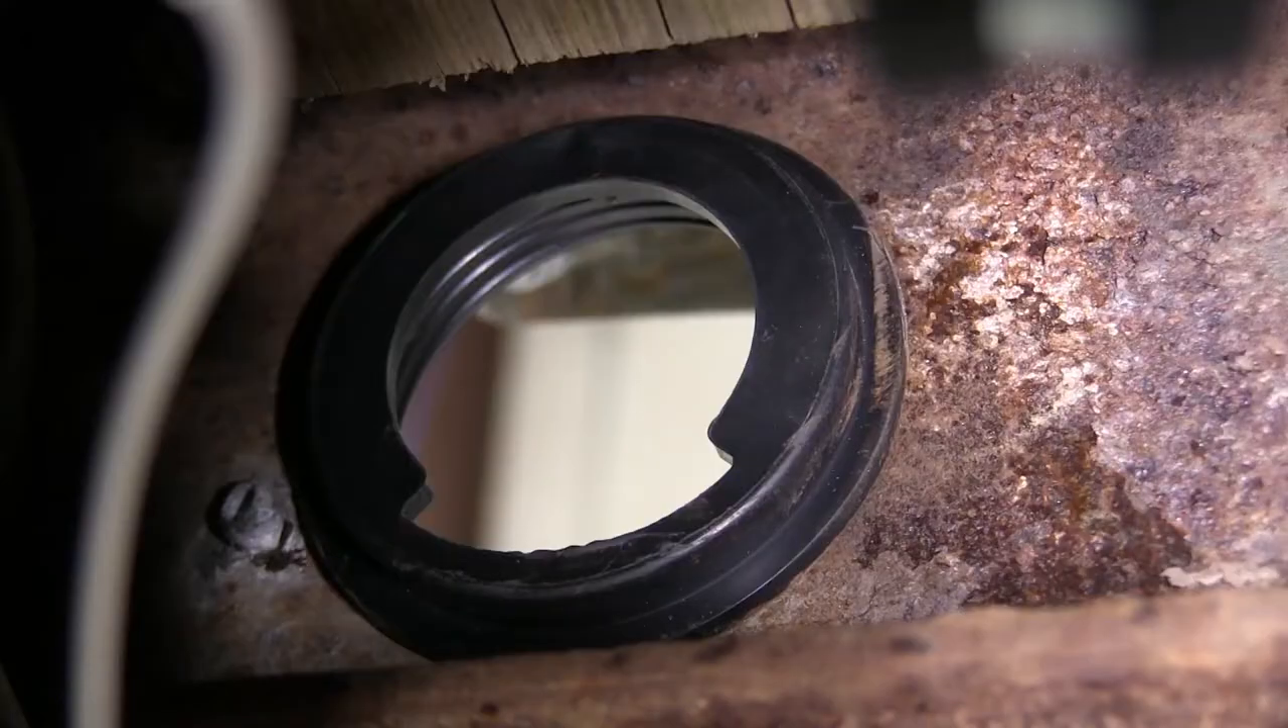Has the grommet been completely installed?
Yes.